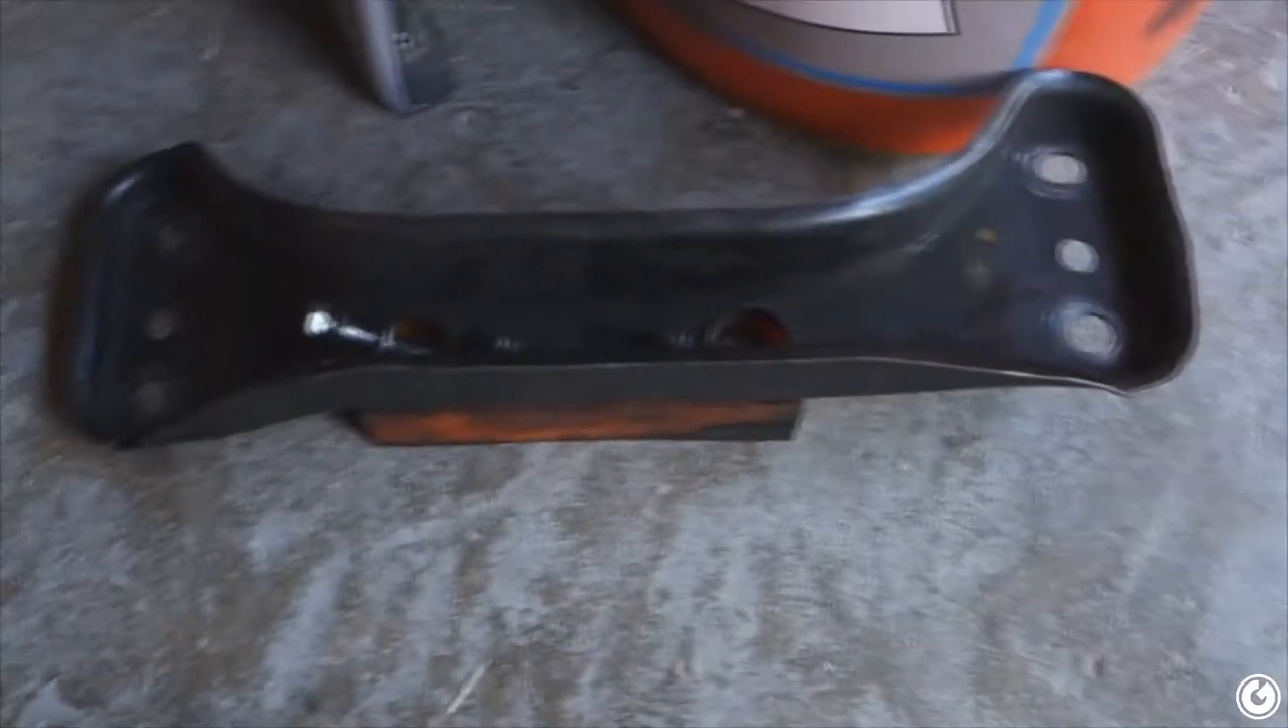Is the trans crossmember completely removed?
Yes.